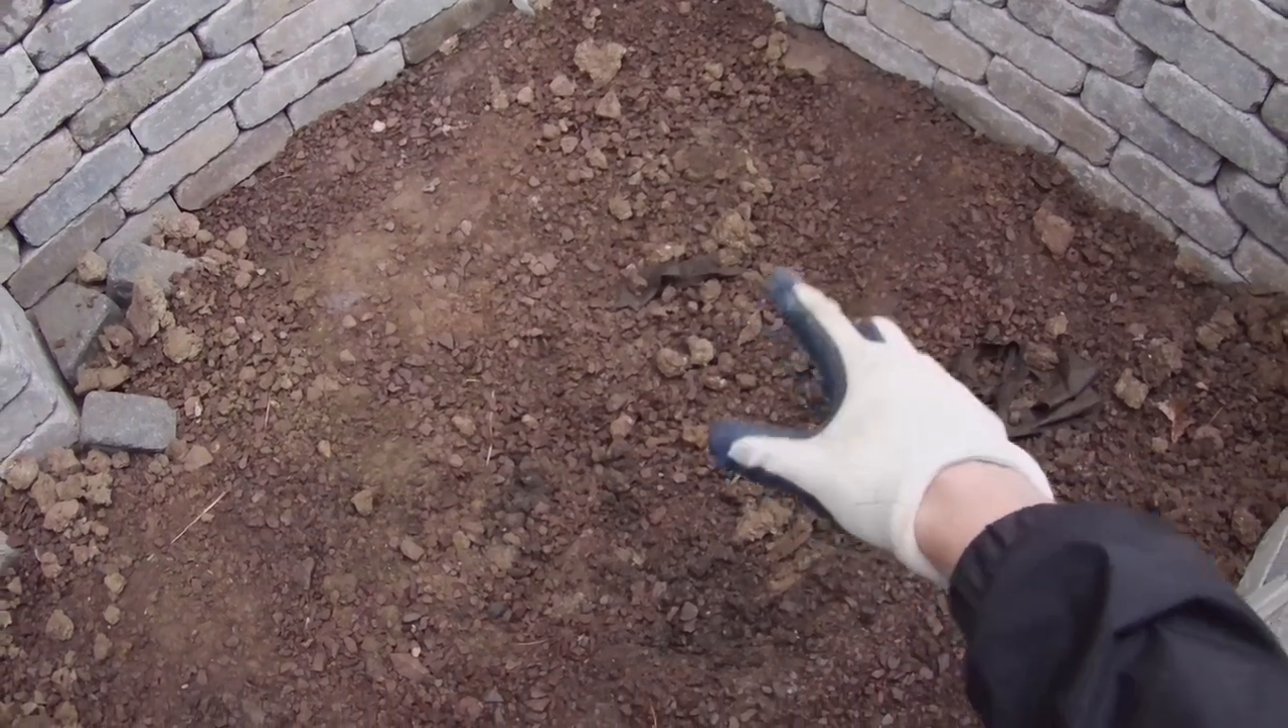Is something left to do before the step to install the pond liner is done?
Yes.